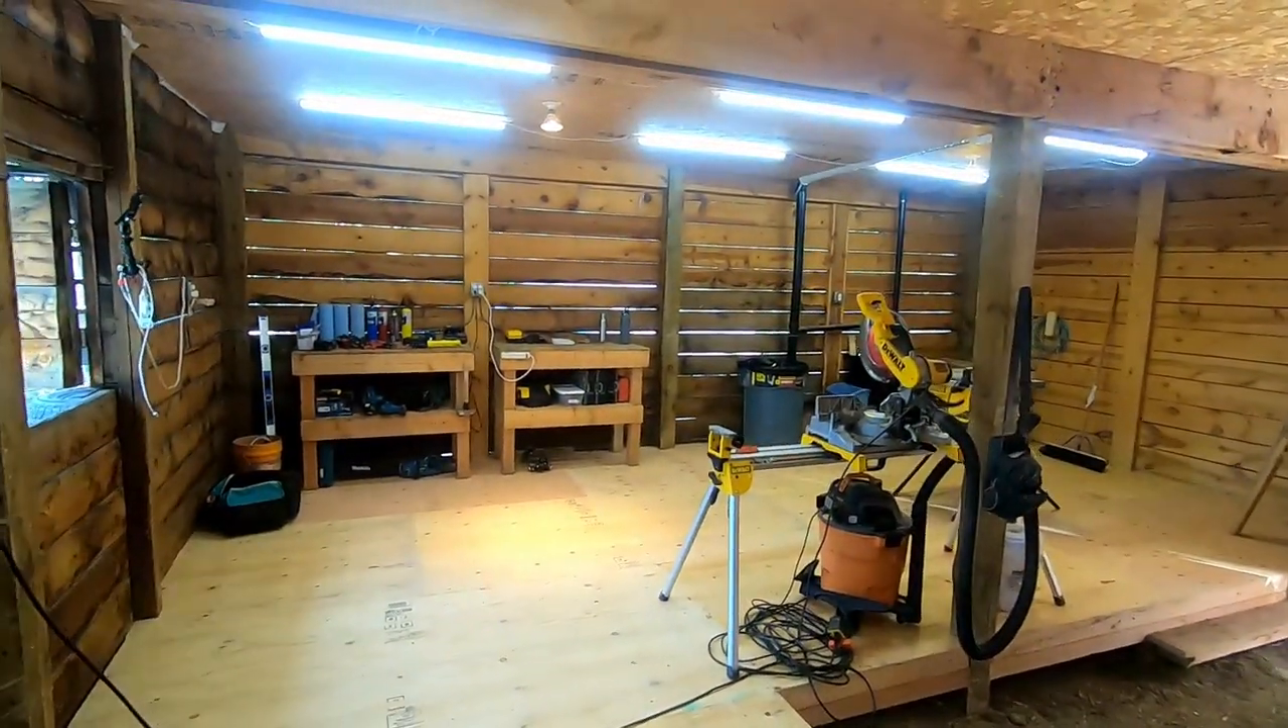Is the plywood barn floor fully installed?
Yes.